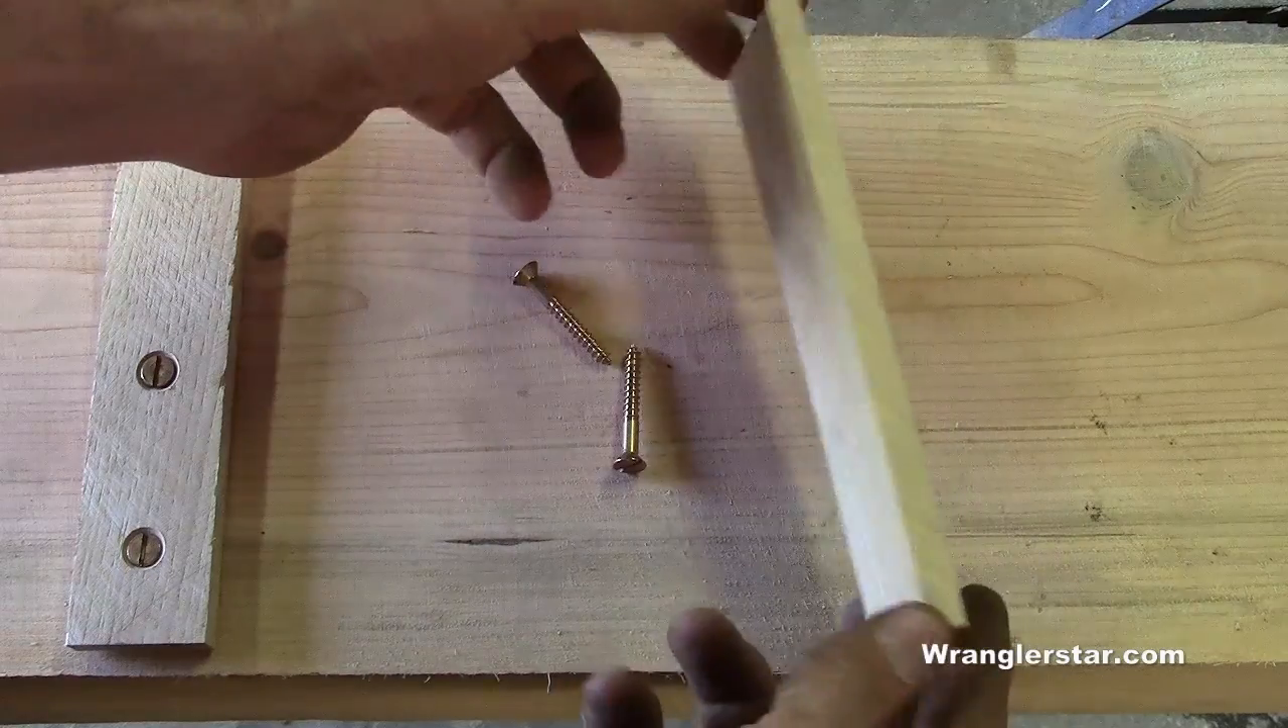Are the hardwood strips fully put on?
No.